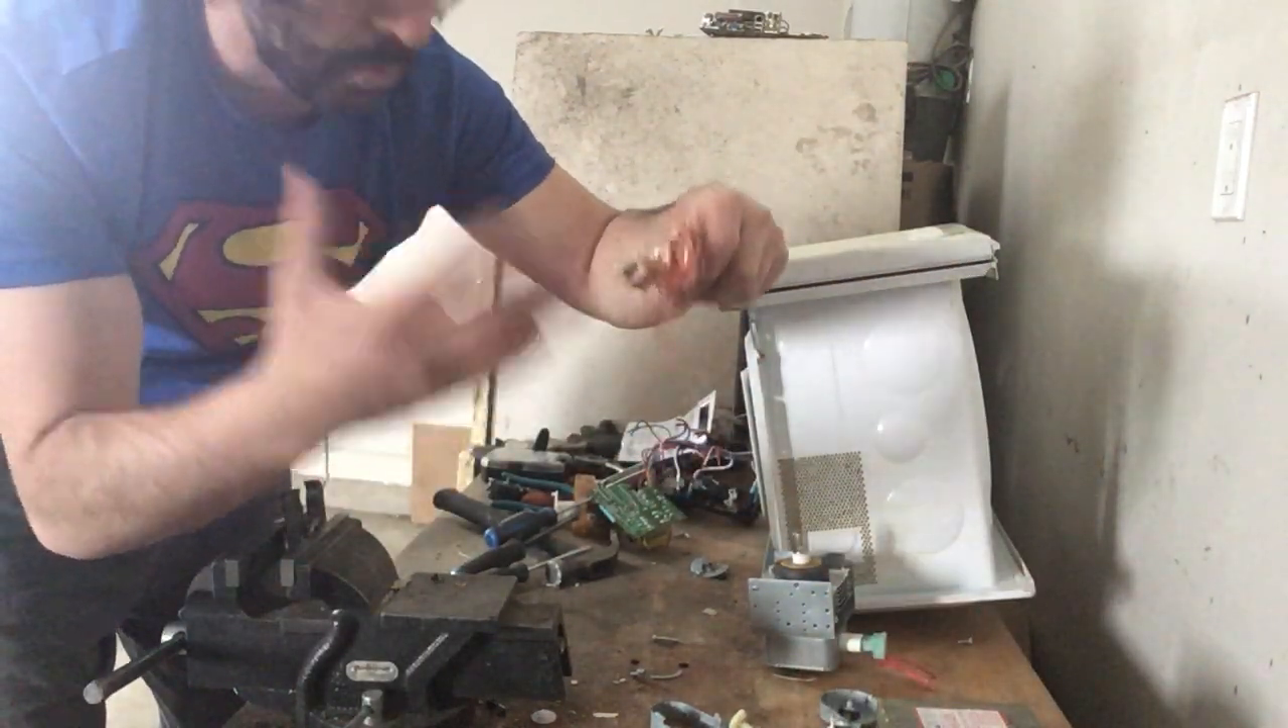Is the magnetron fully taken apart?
No.